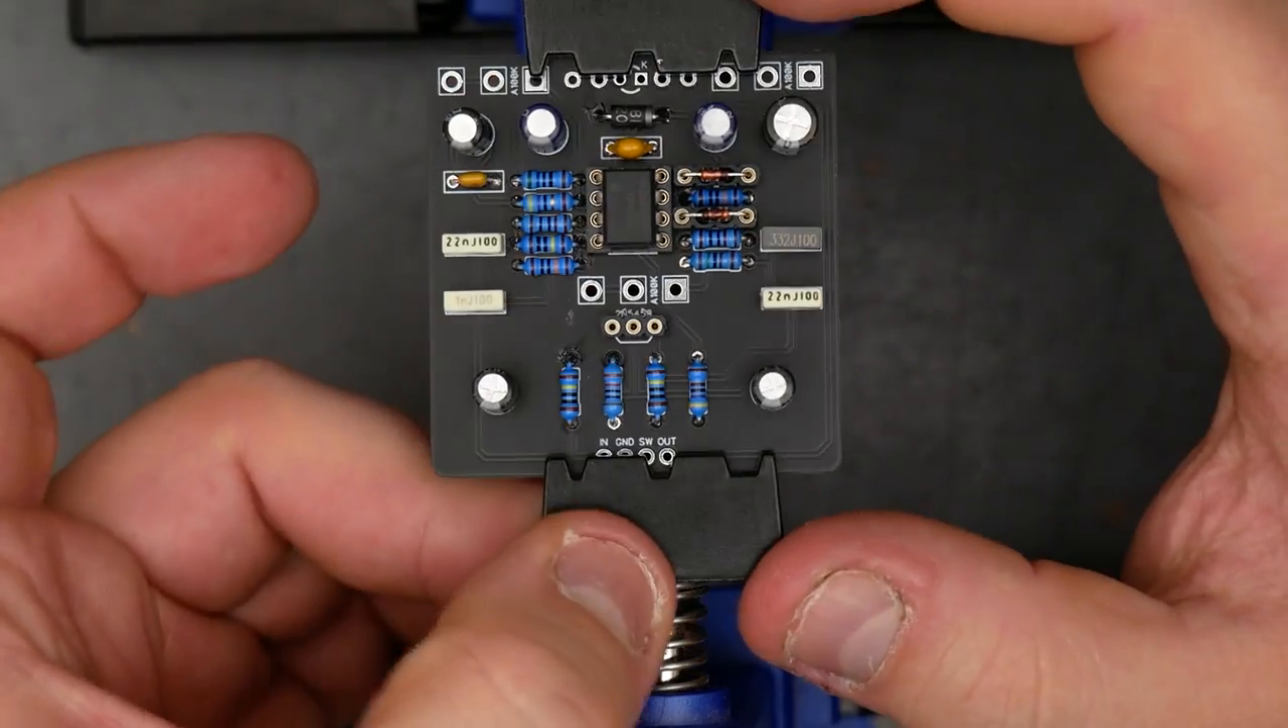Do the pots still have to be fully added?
Yes.